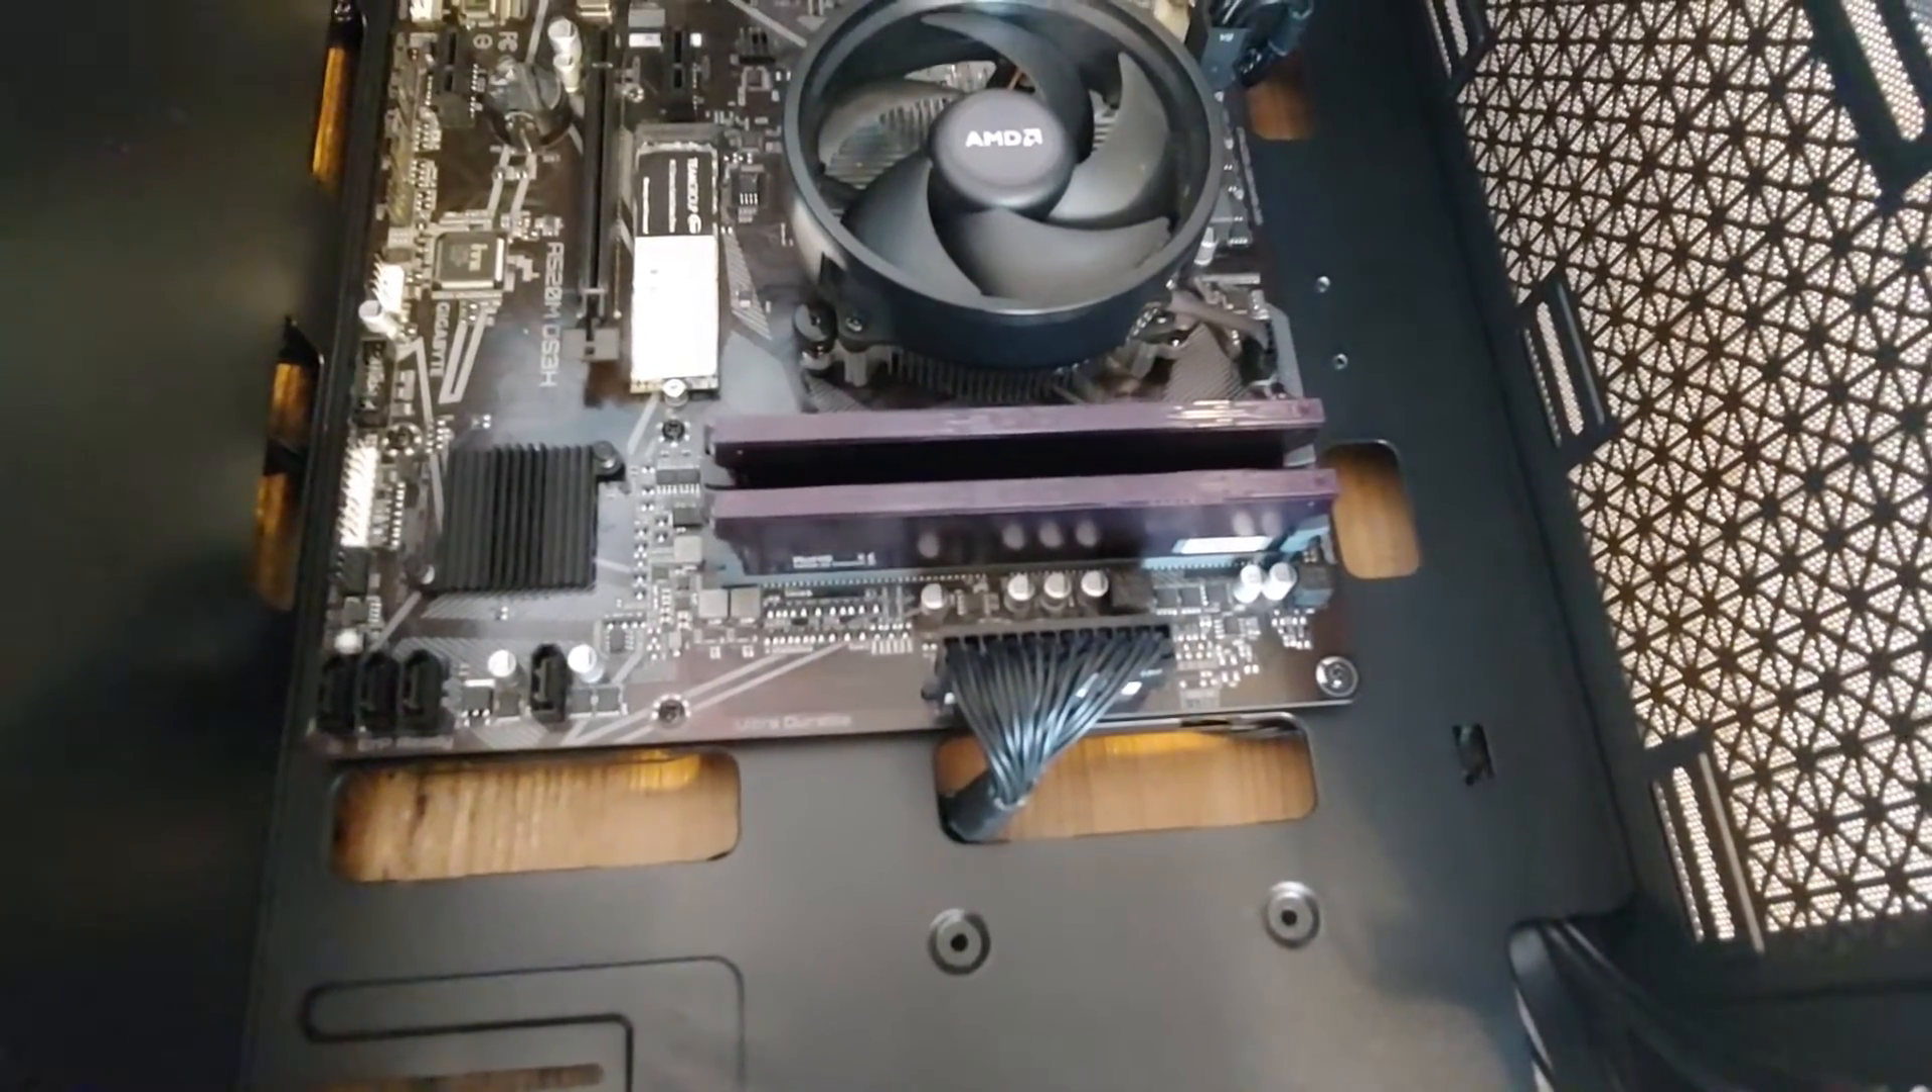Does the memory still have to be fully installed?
No.